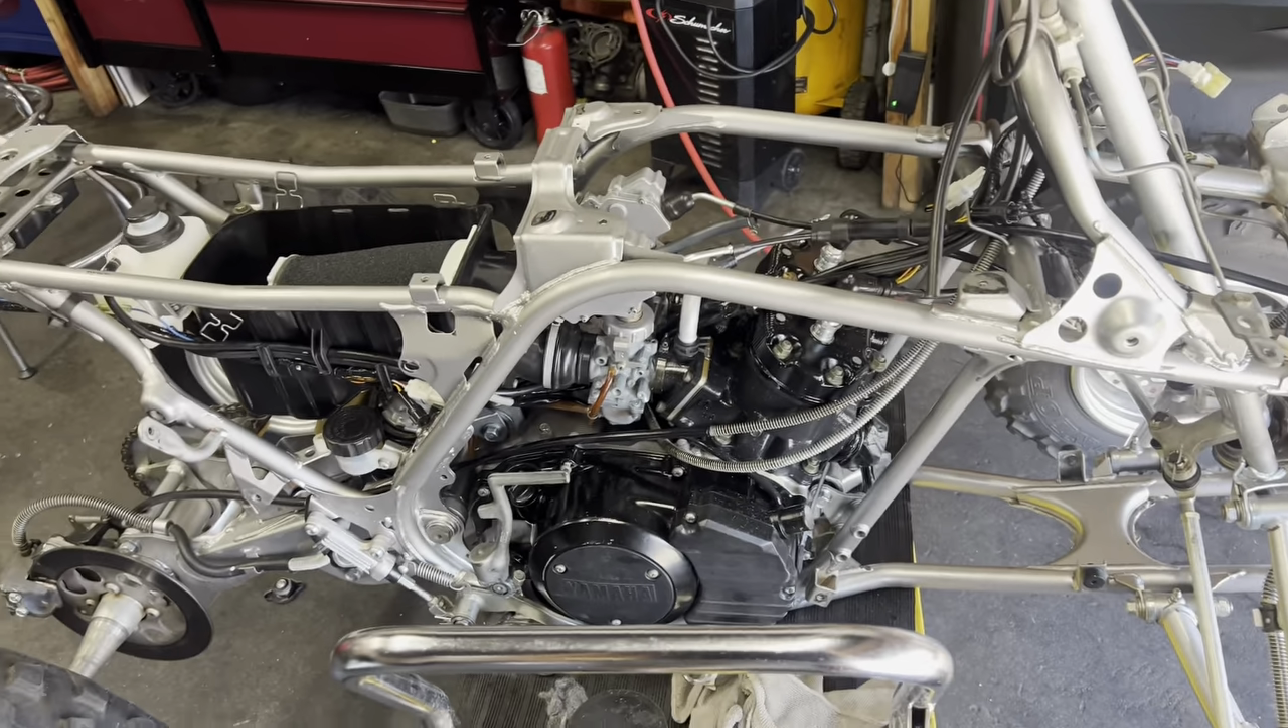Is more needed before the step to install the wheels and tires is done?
Yes.